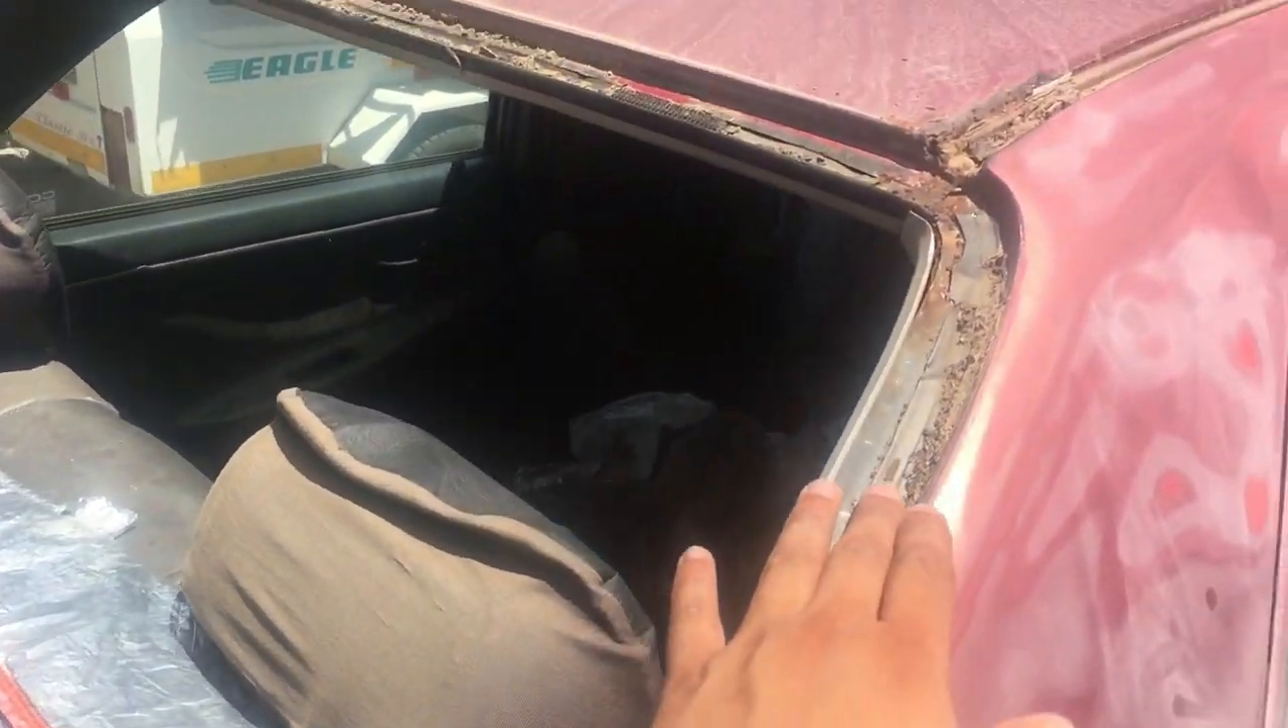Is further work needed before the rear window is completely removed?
No.